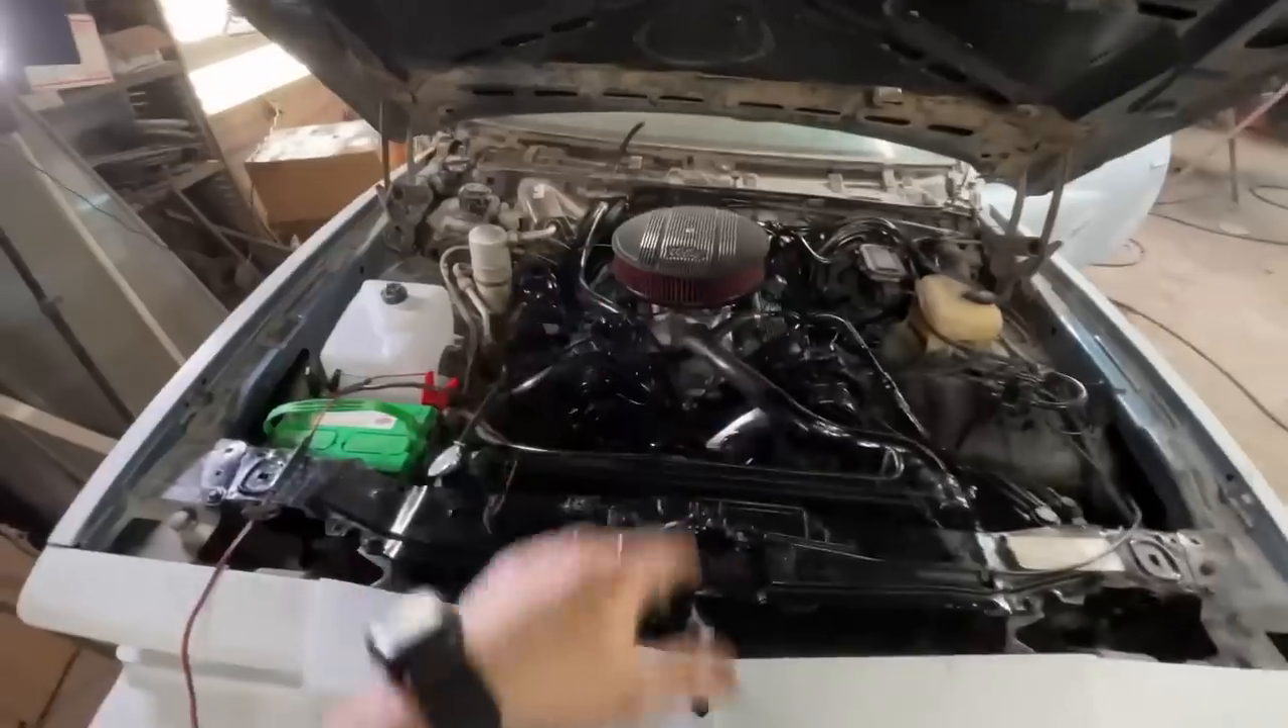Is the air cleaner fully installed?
Yes.